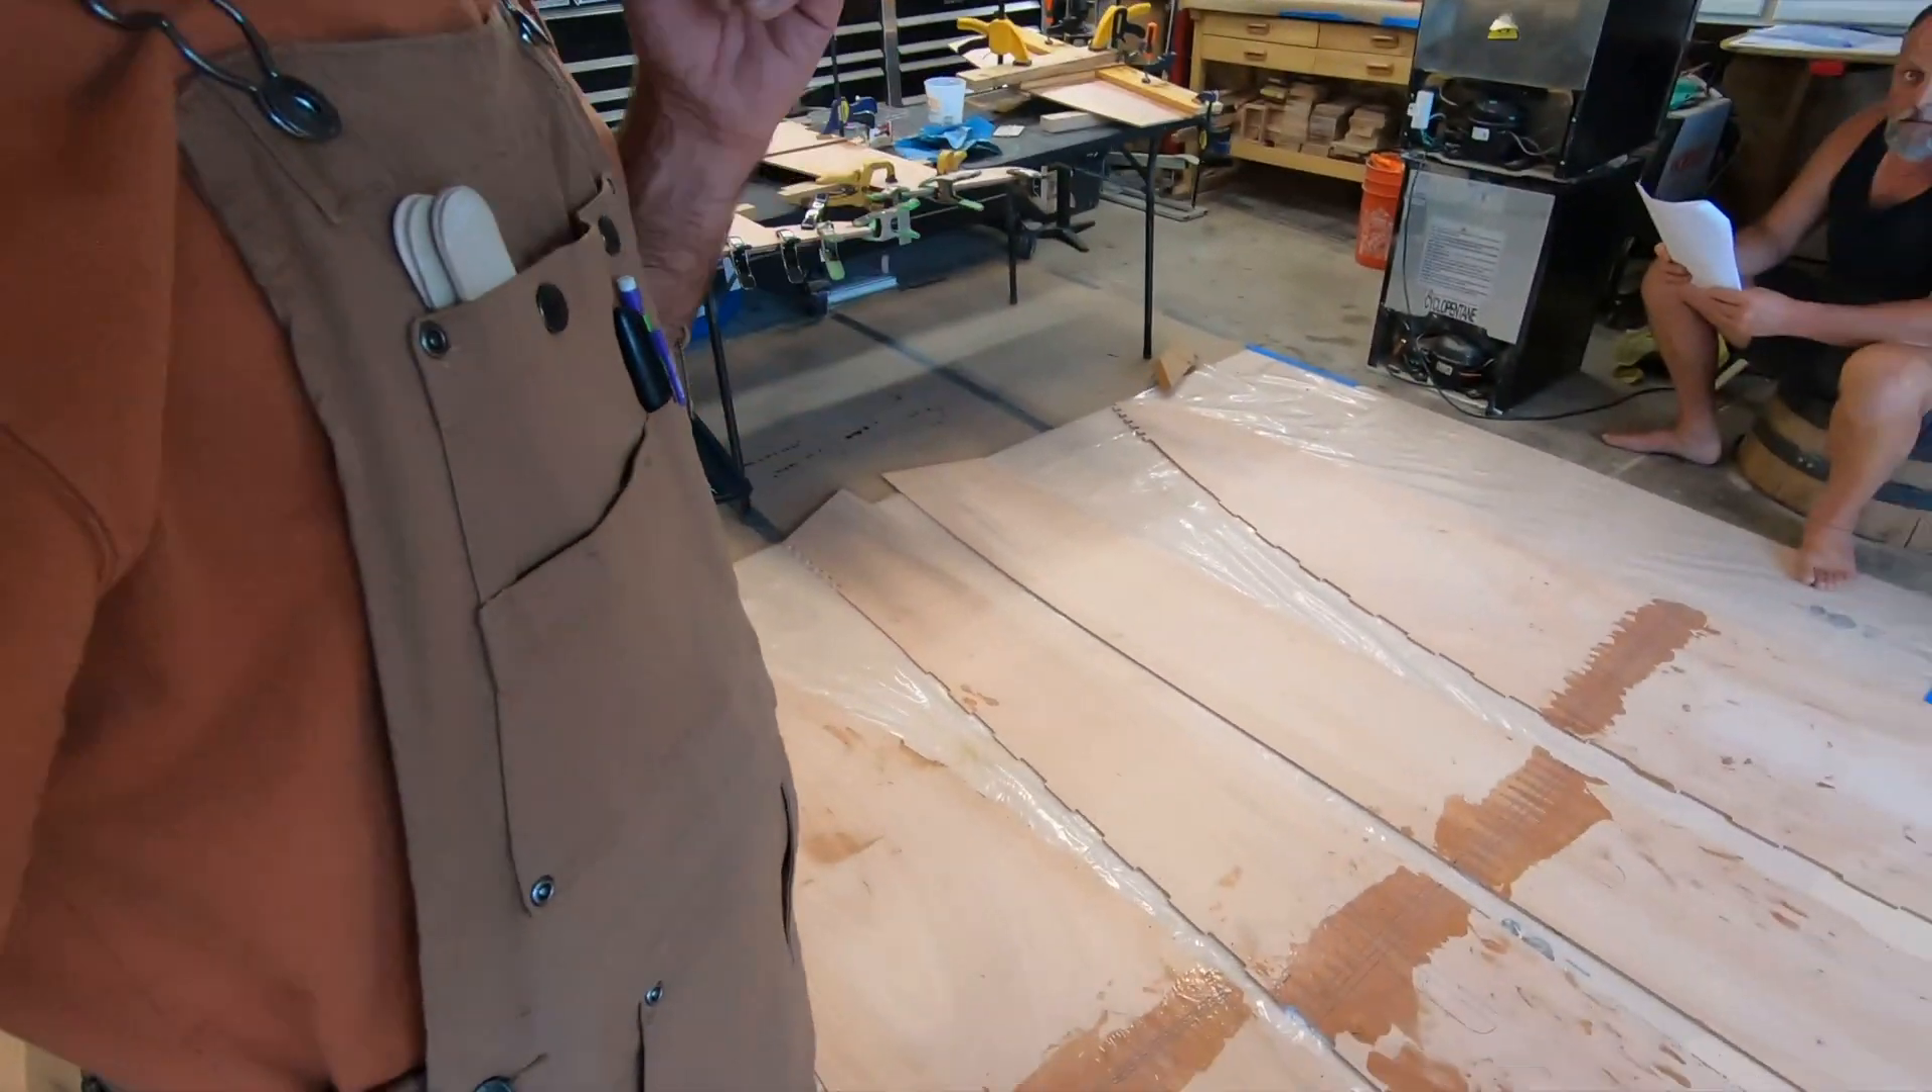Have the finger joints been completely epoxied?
Yes.